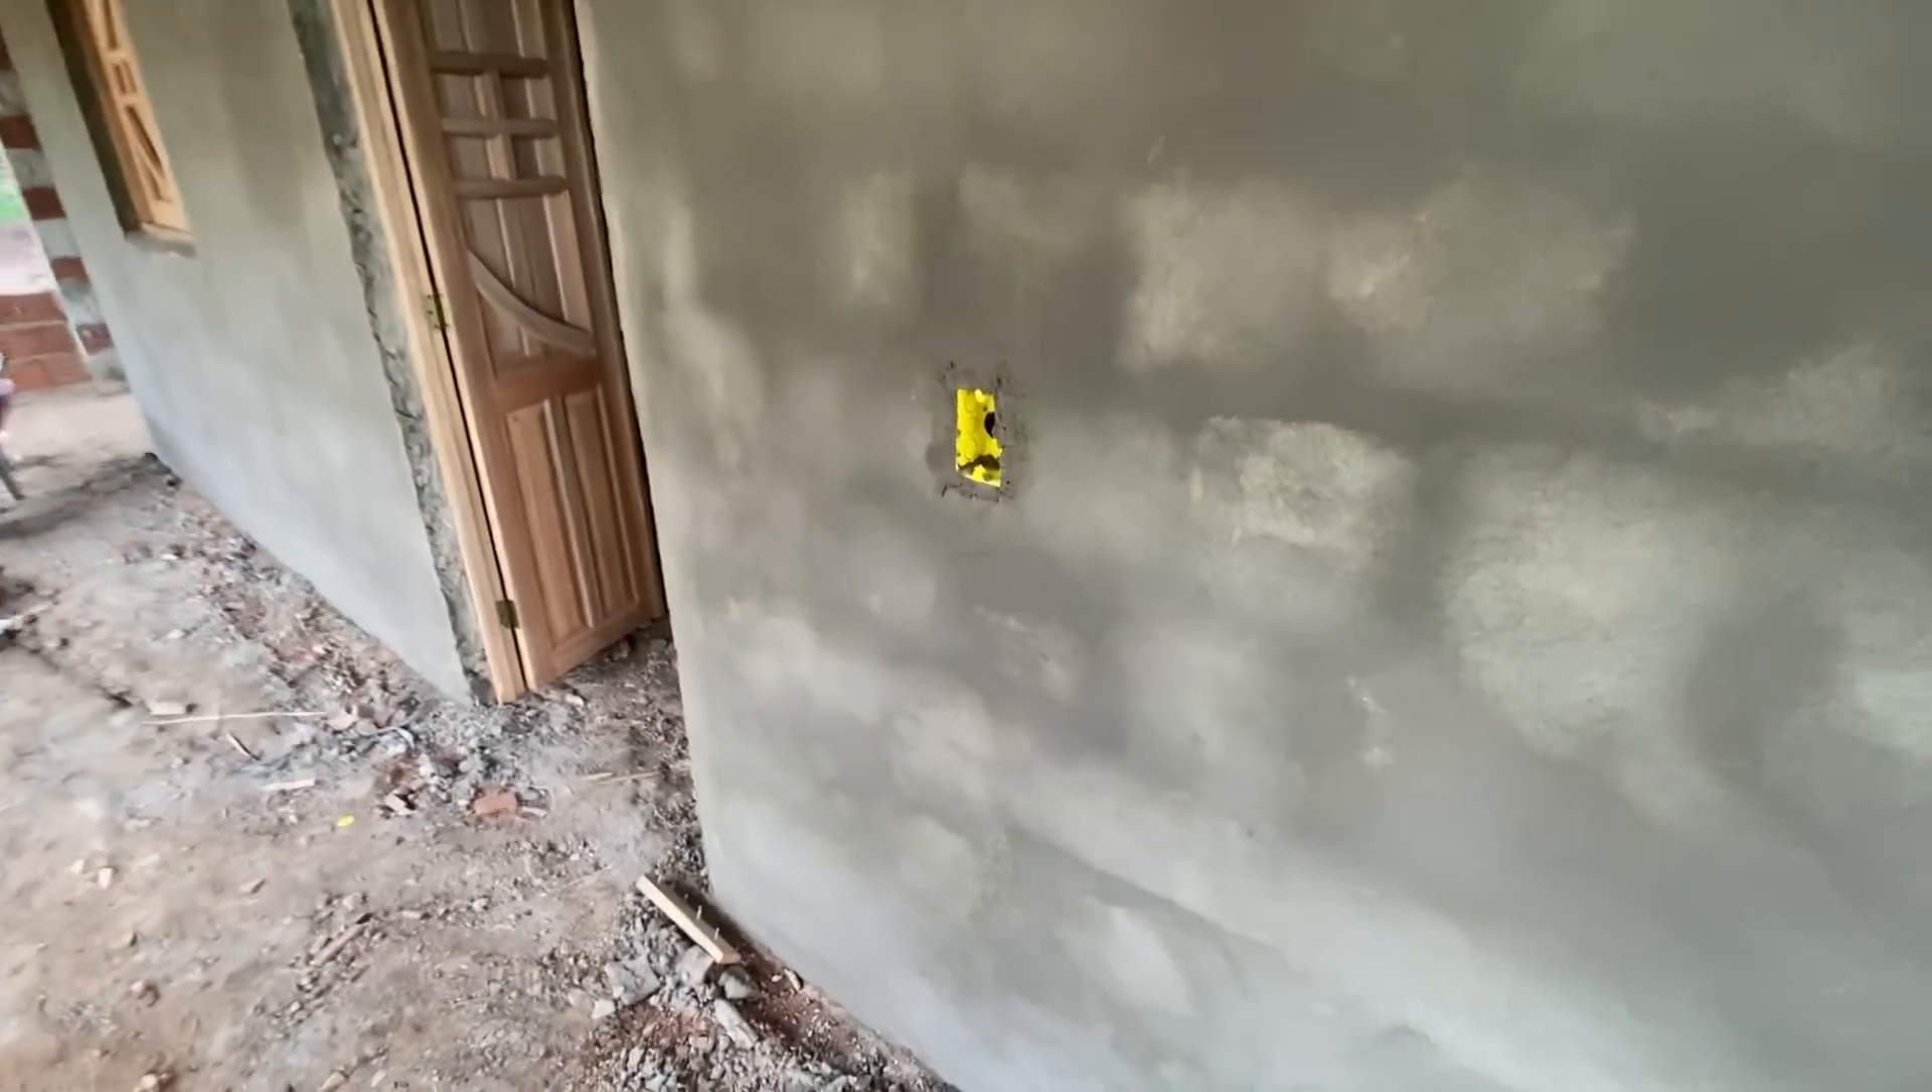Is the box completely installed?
Yes.